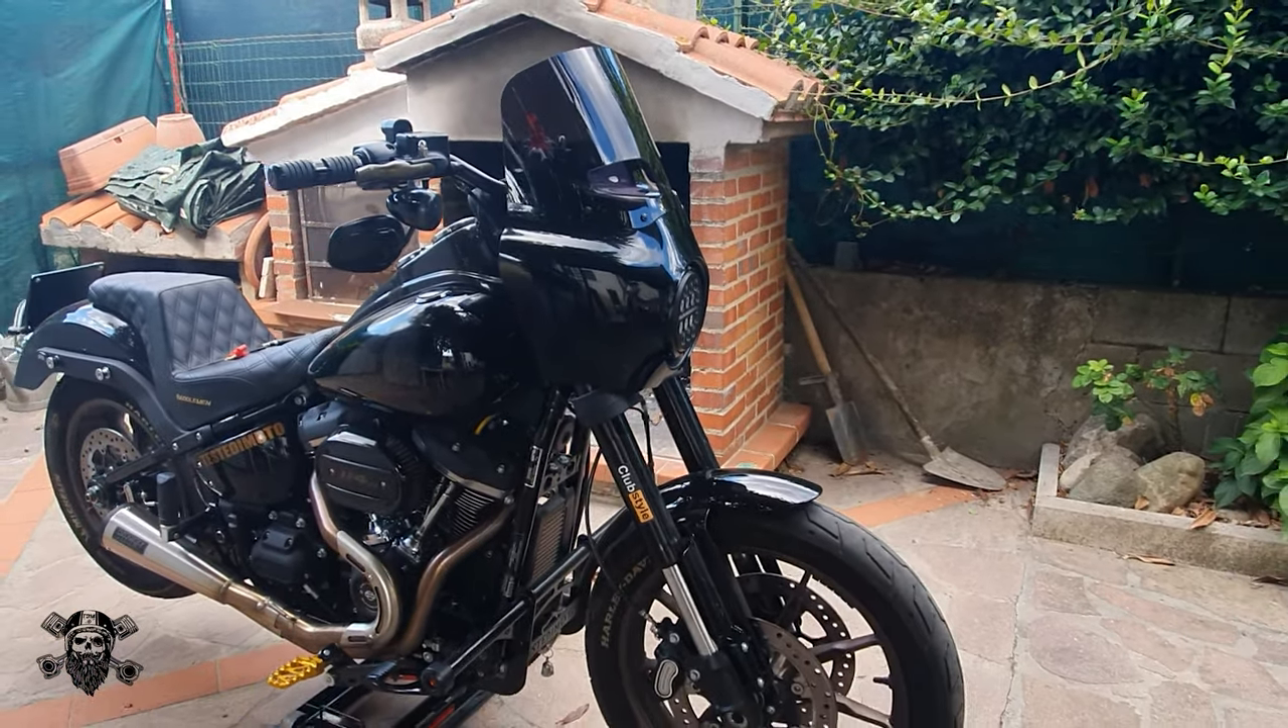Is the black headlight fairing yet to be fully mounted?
No.